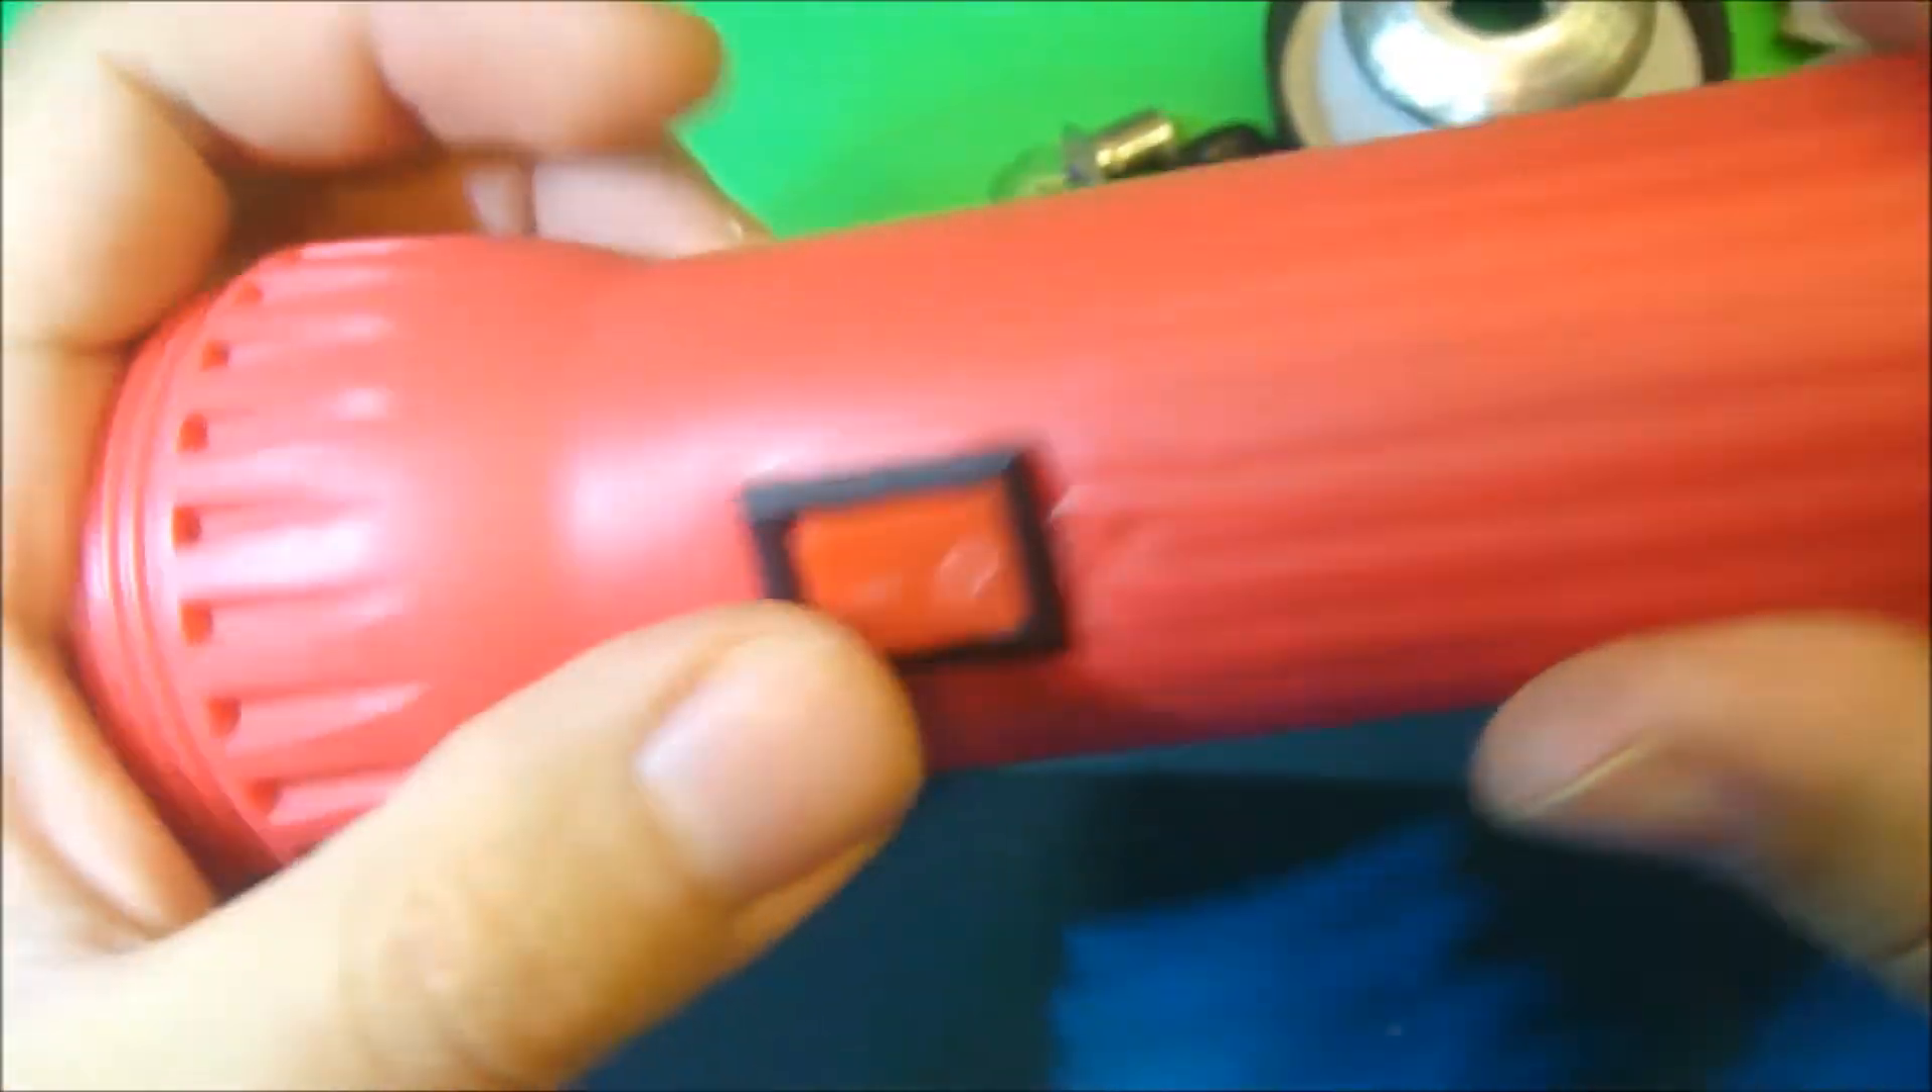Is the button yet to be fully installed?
No.